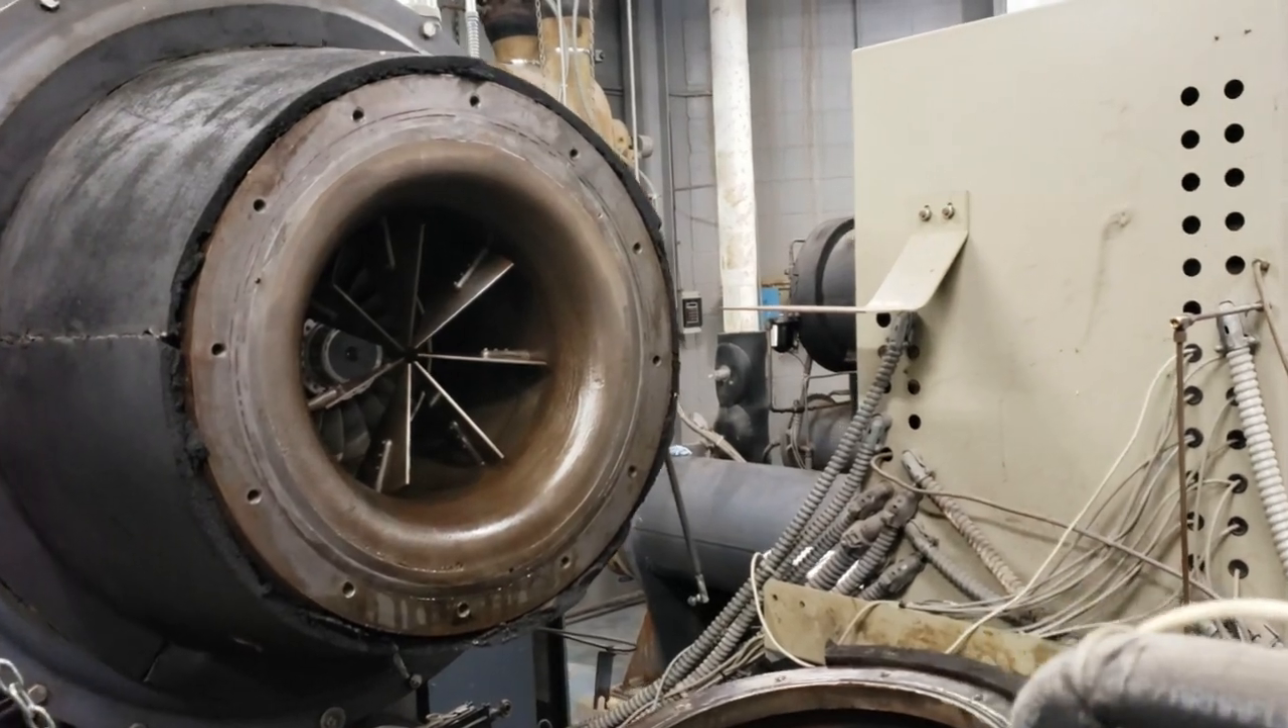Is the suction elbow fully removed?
Yes.